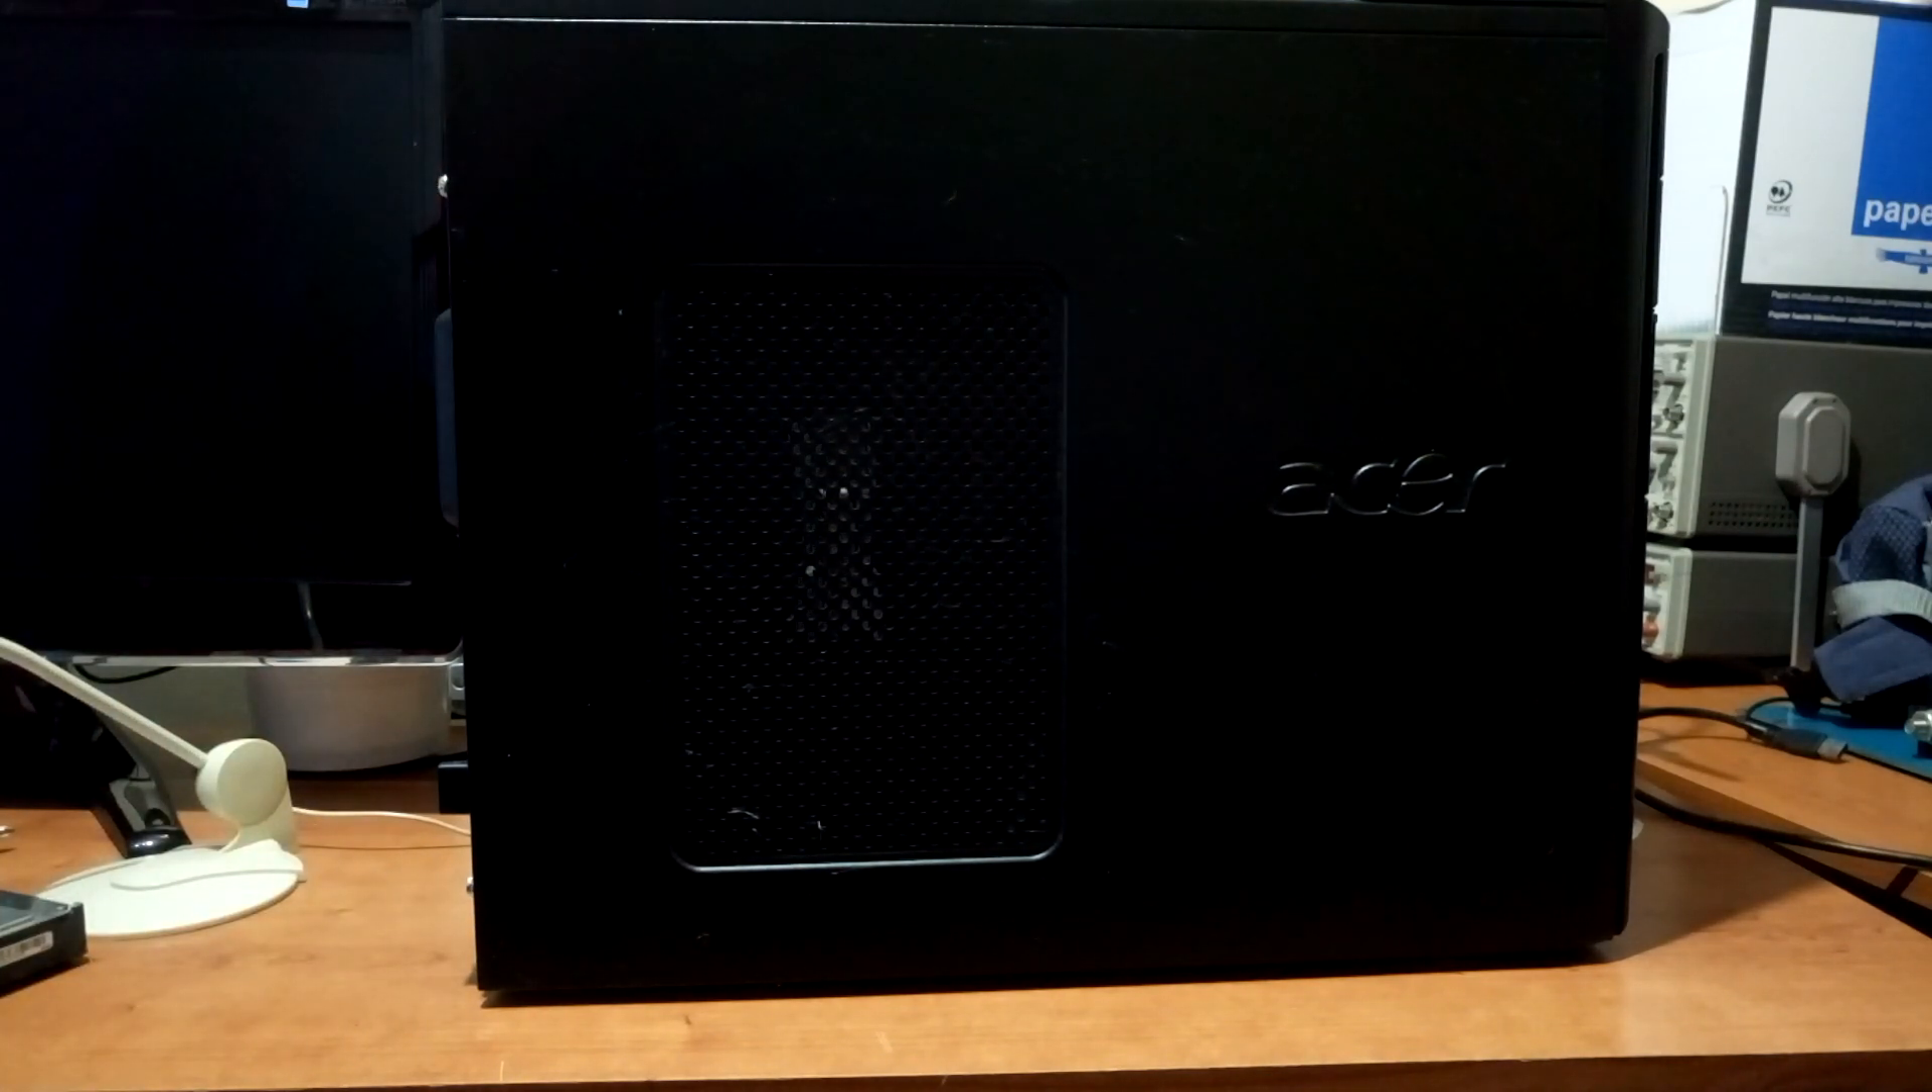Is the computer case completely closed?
Yes.